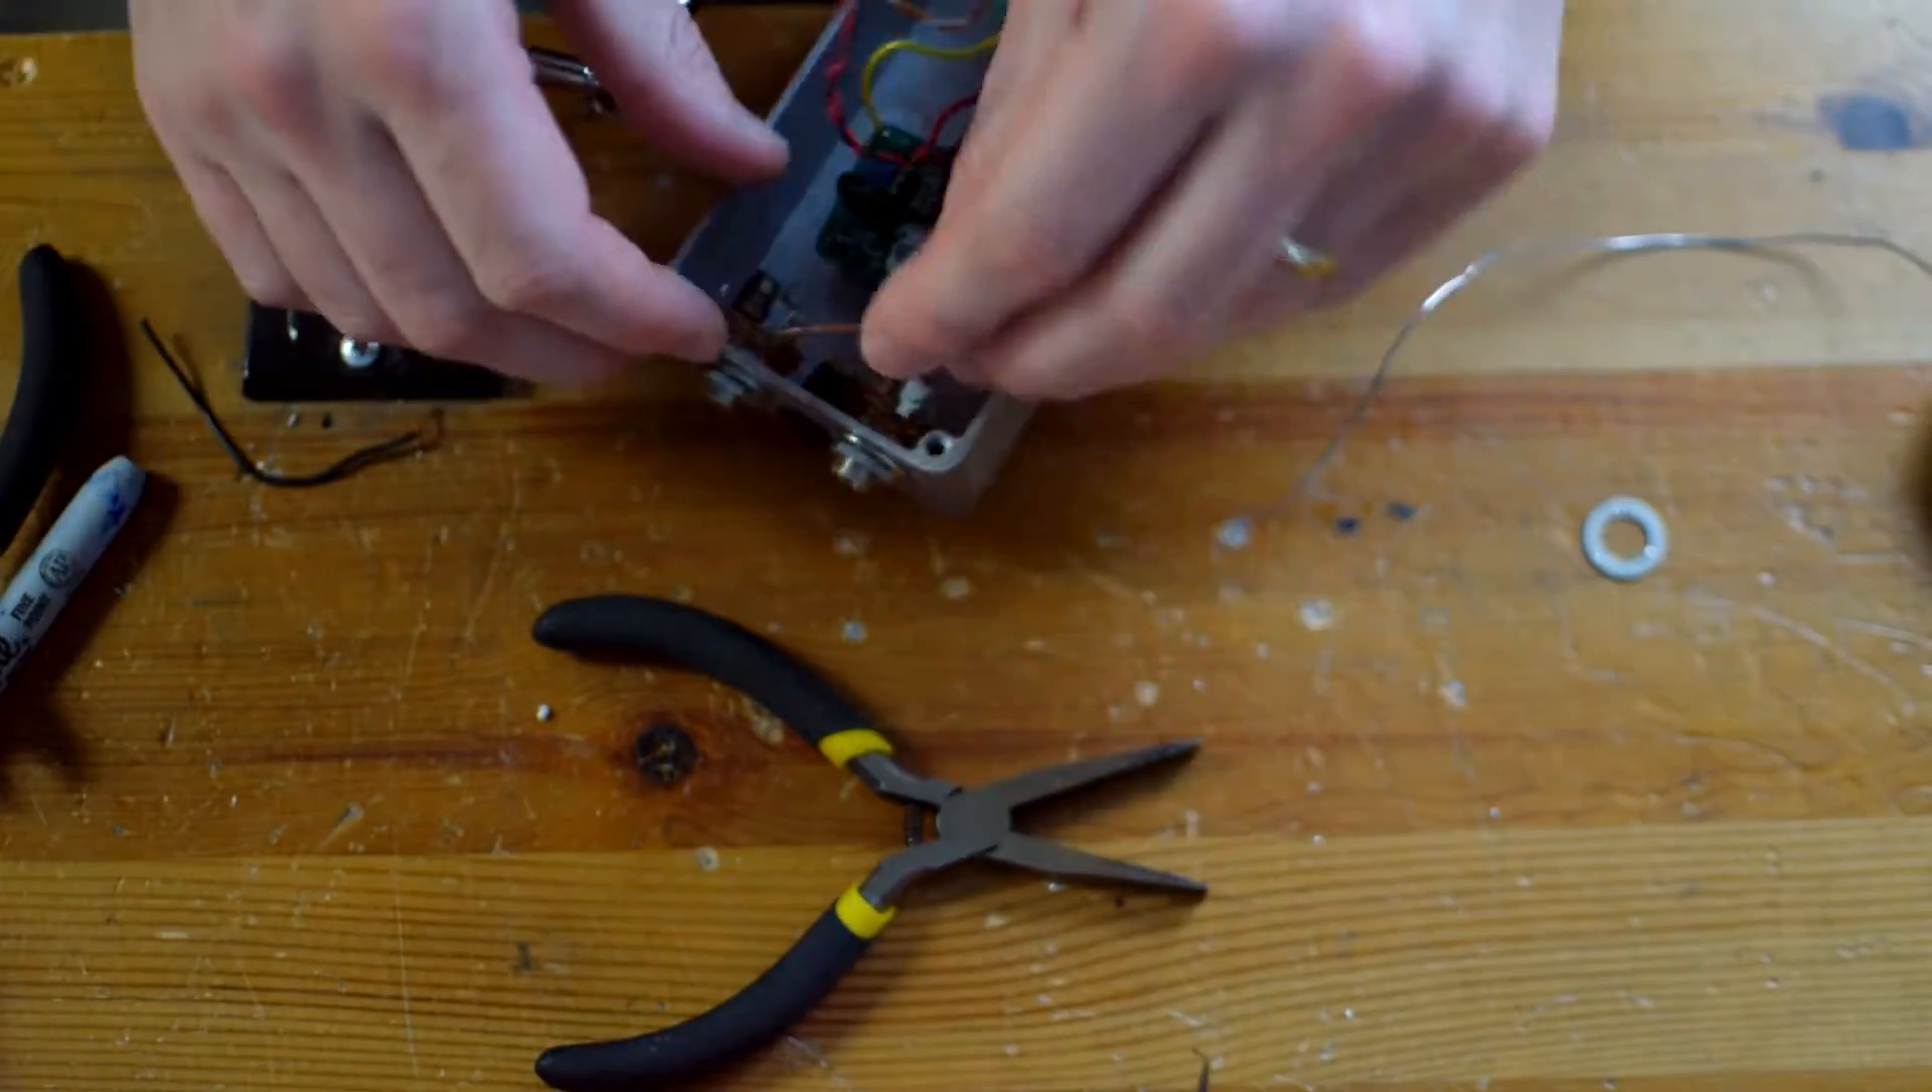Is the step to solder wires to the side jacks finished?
No.